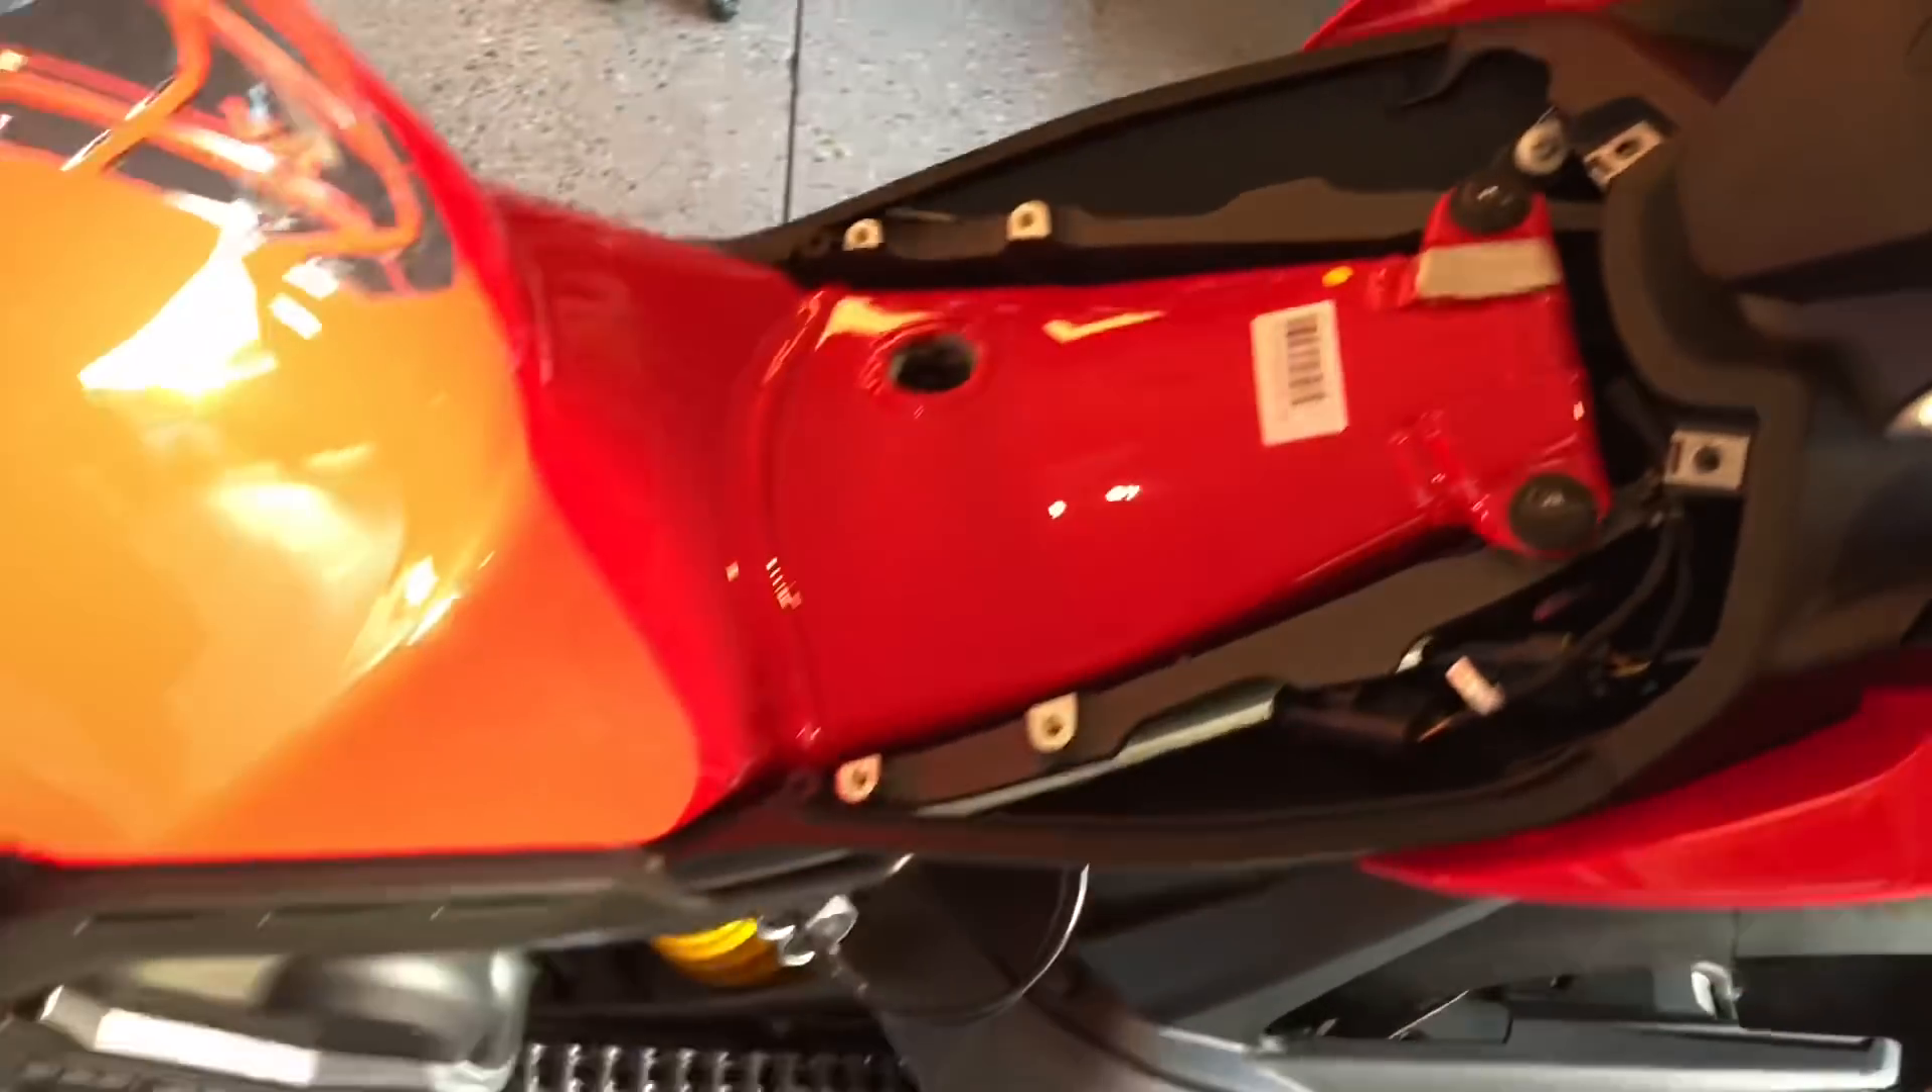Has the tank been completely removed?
No.